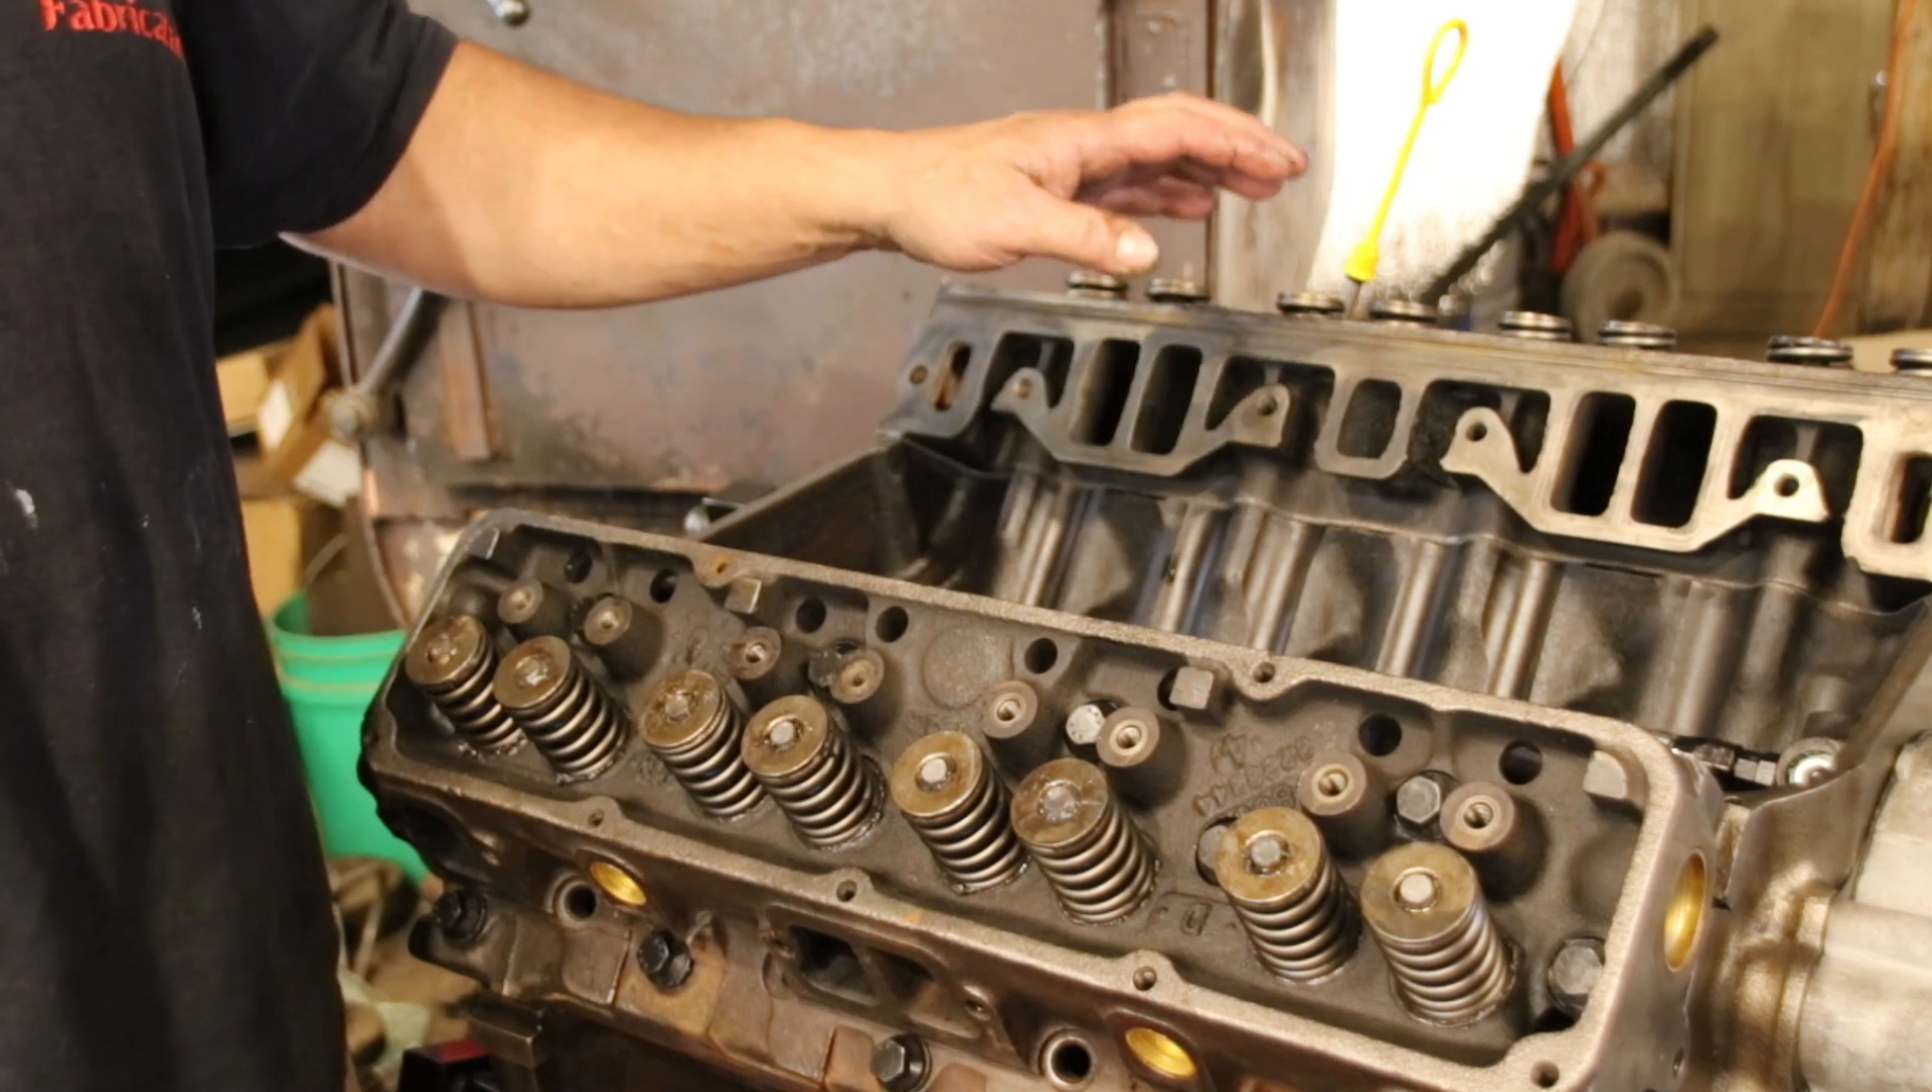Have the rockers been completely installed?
No.